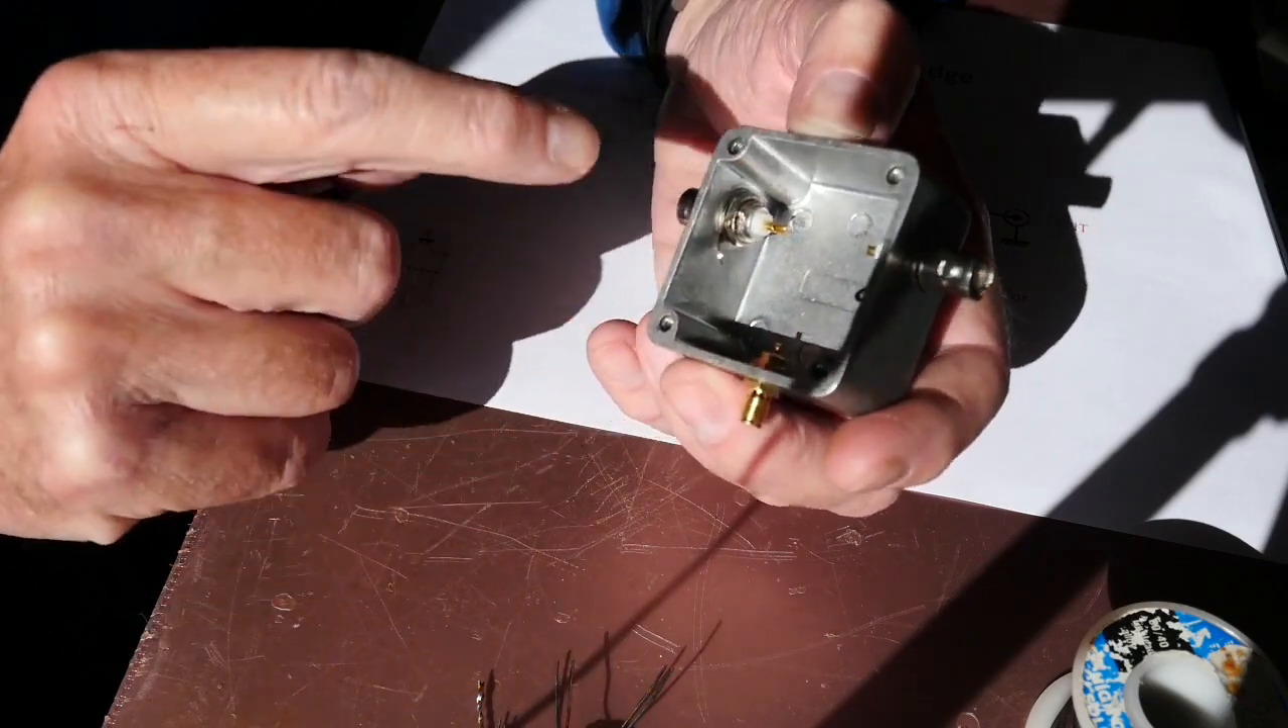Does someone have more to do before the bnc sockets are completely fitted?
No.